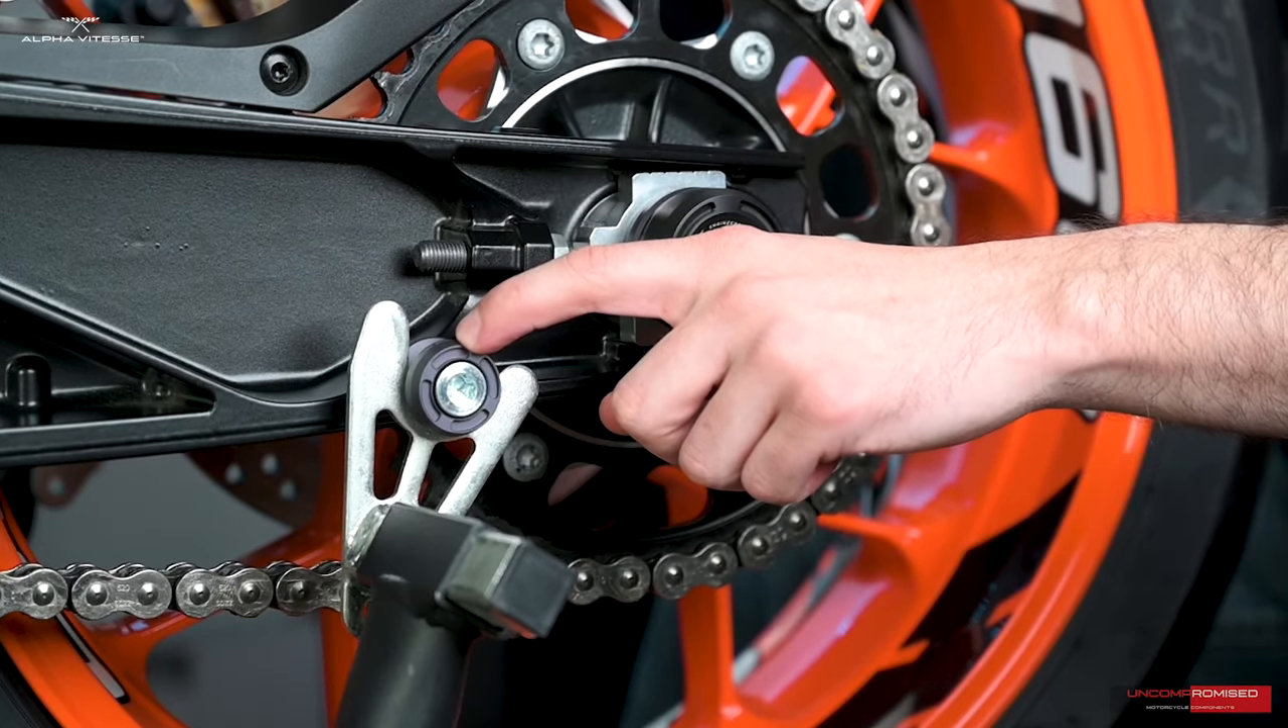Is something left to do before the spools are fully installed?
No.